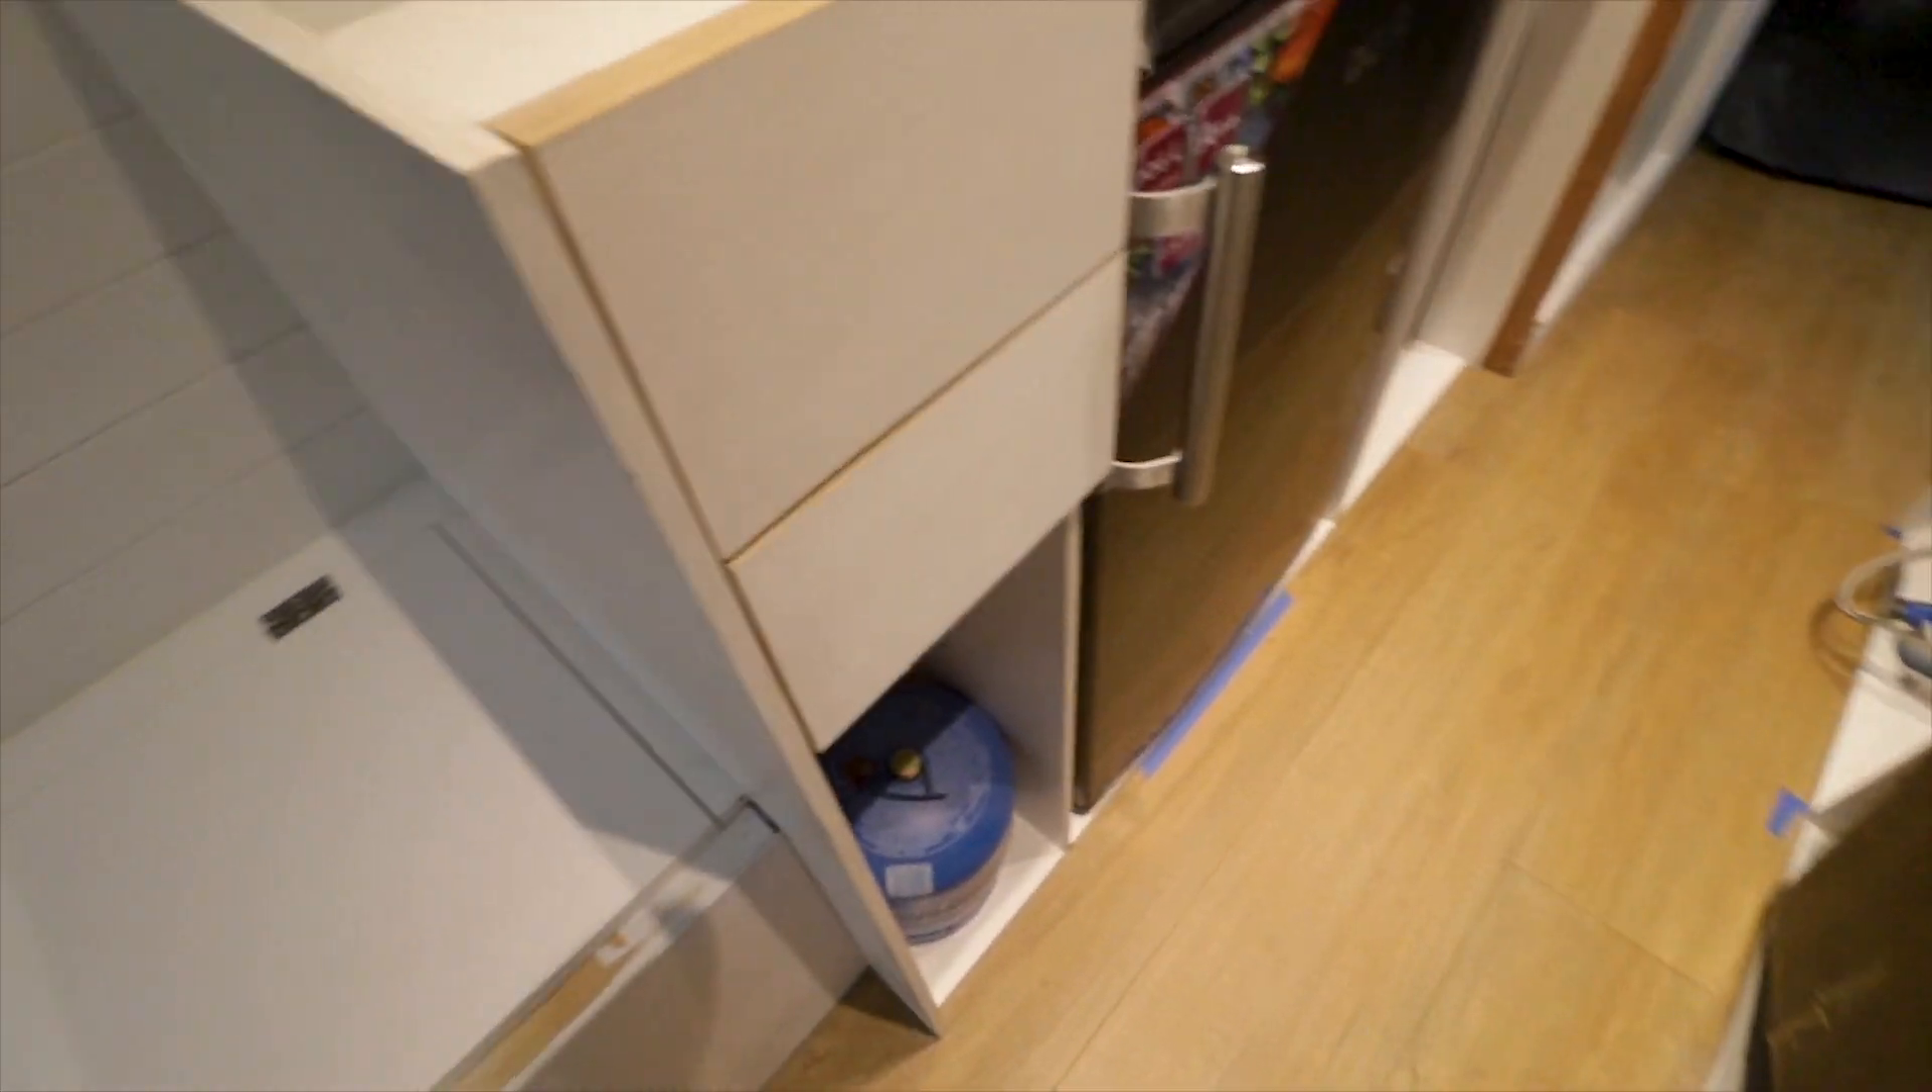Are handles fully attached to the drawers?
No.